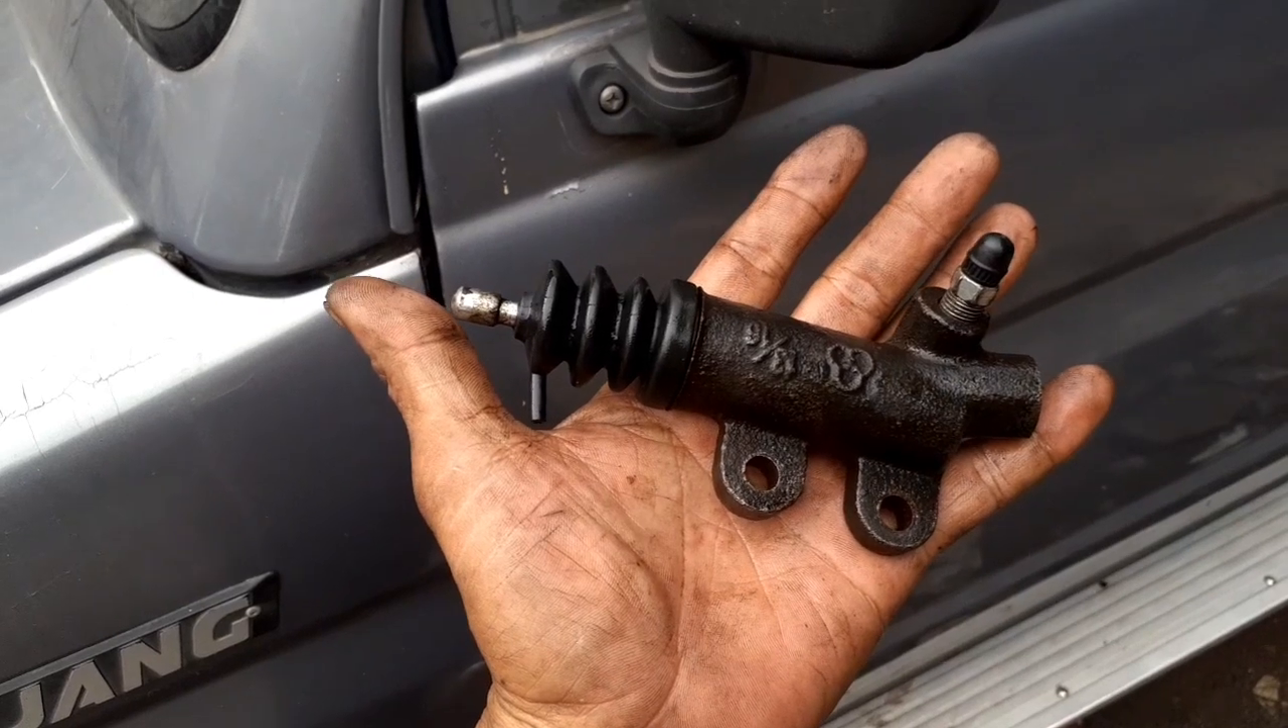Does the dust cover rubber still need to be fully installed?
No.